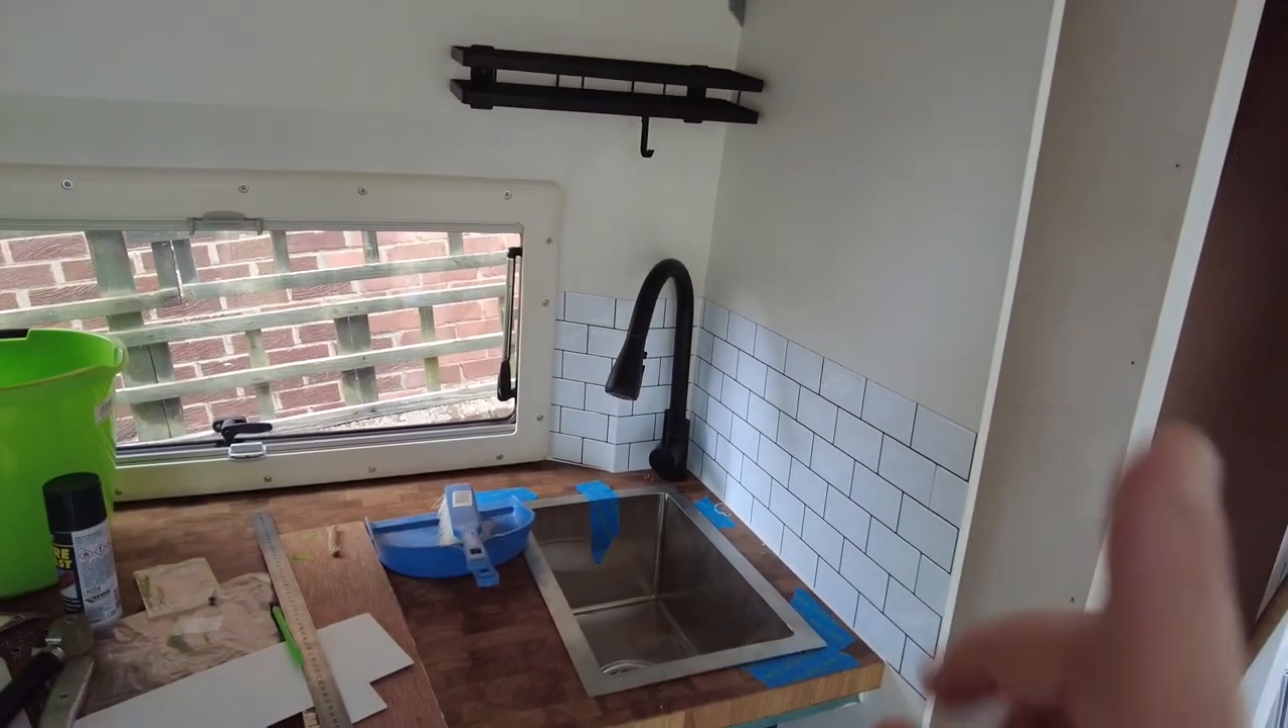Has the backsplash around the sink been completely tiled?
Yes.